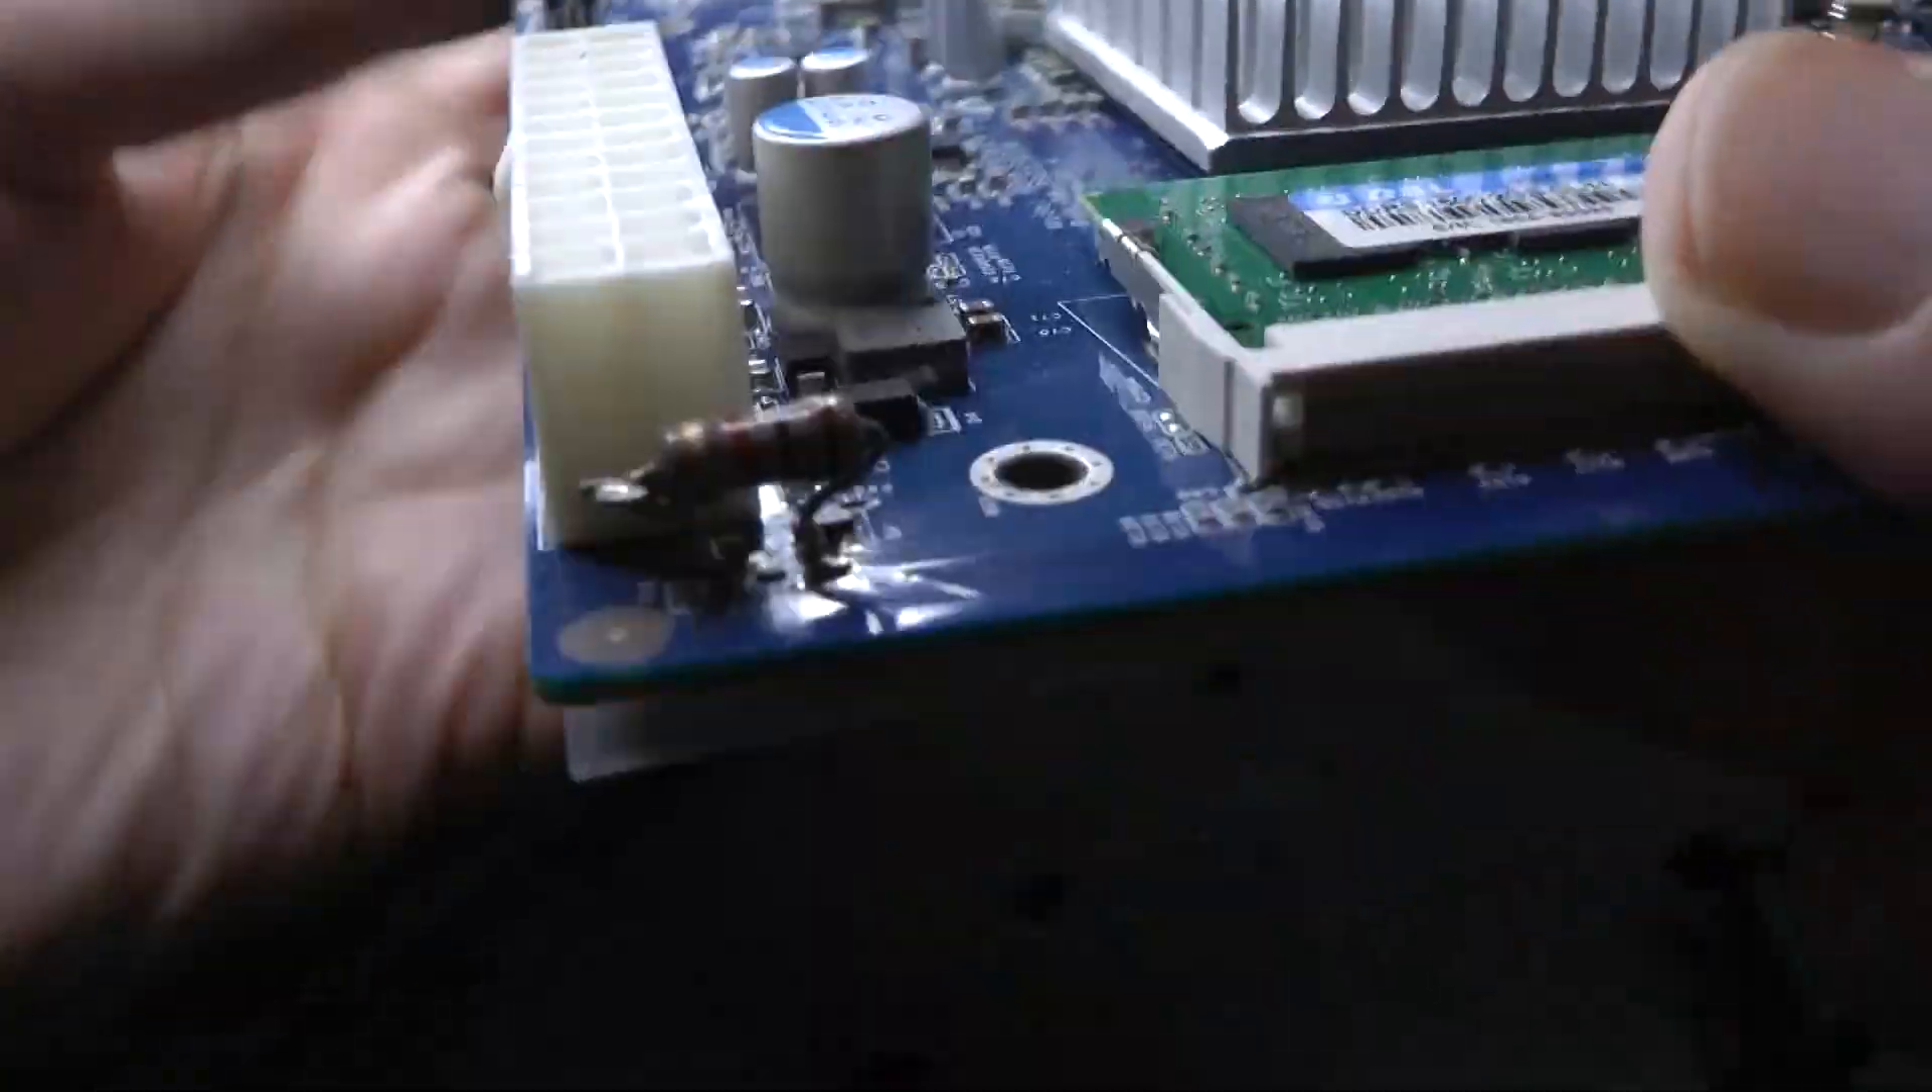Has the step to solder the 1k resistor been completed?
Yes.